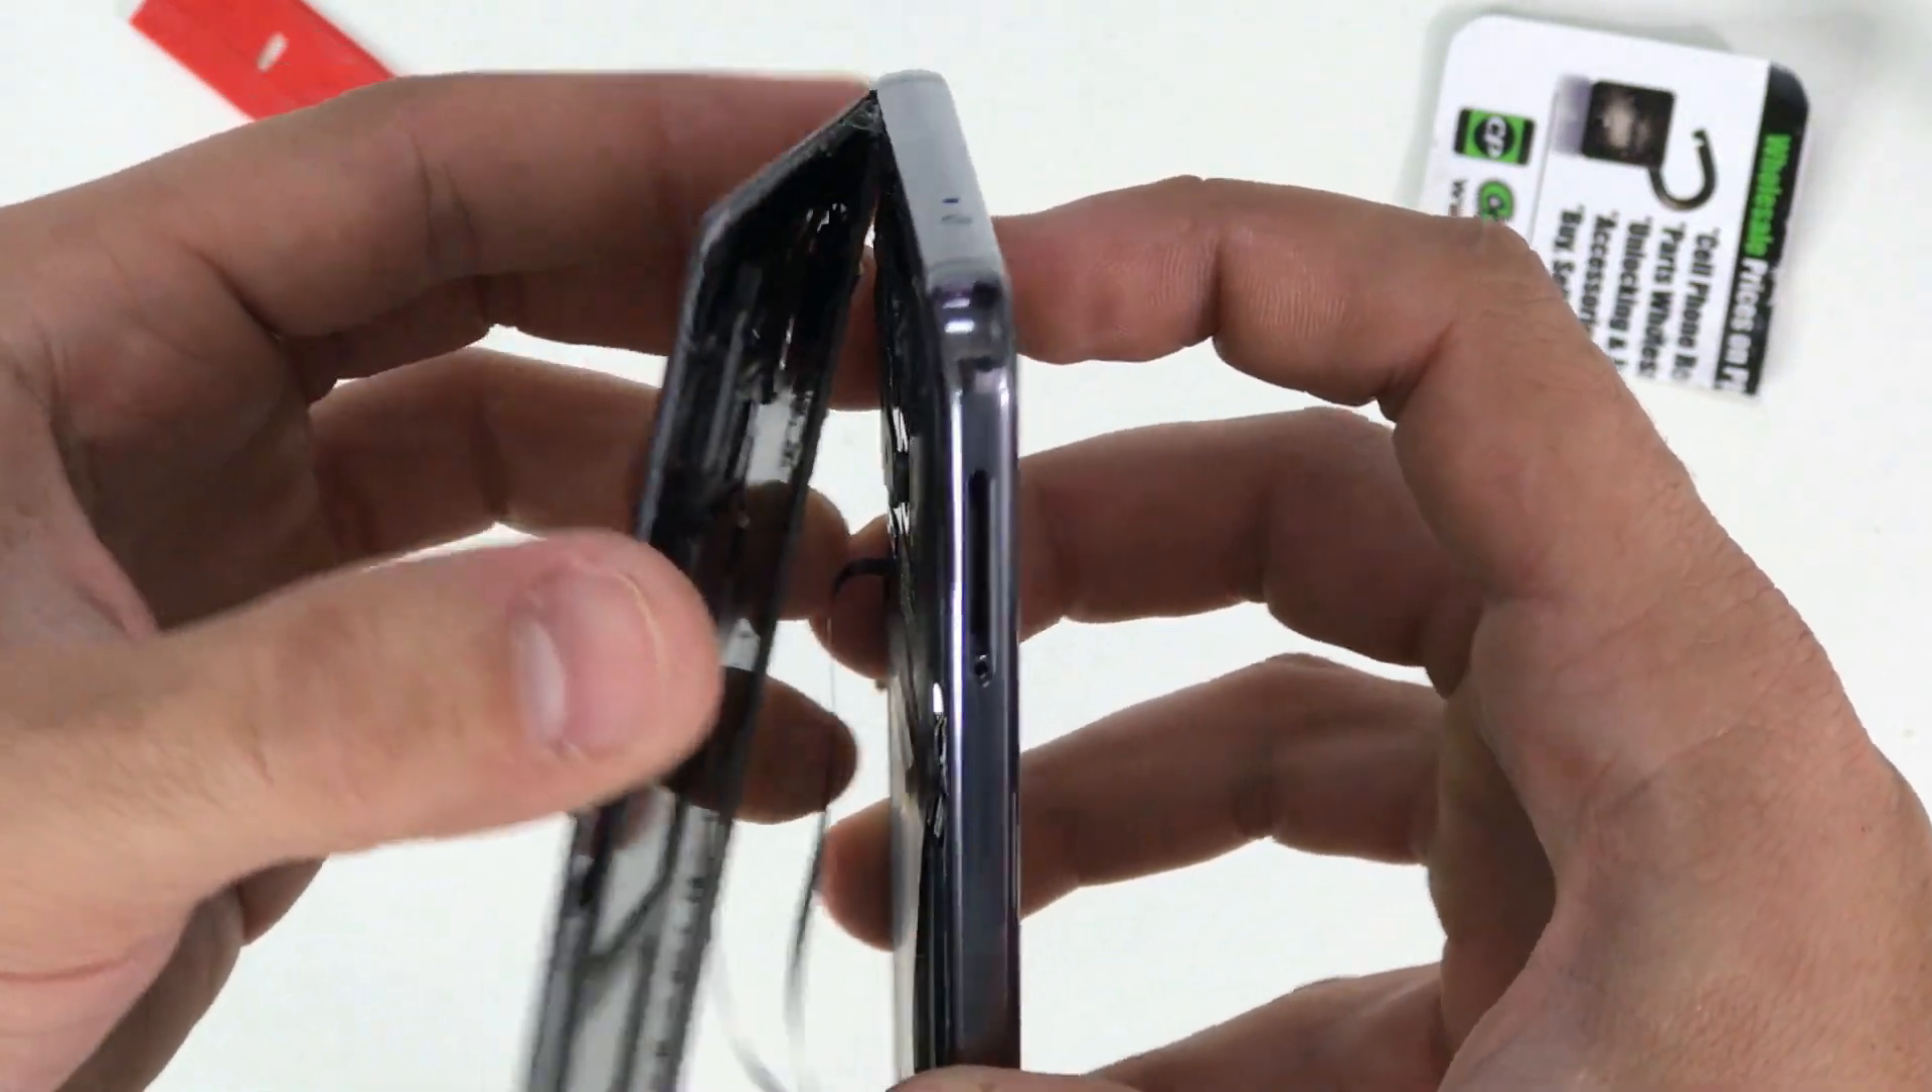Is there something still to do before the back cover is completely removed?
Yes.